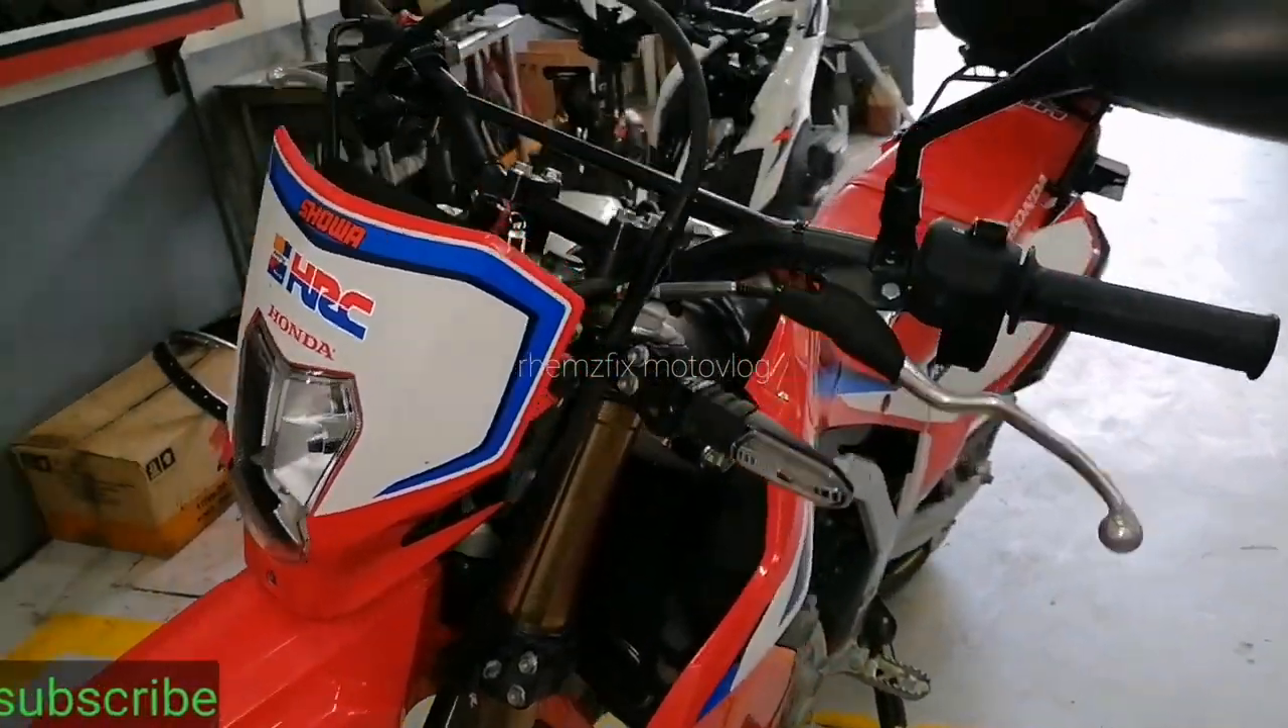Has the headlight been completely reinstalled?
Yes.